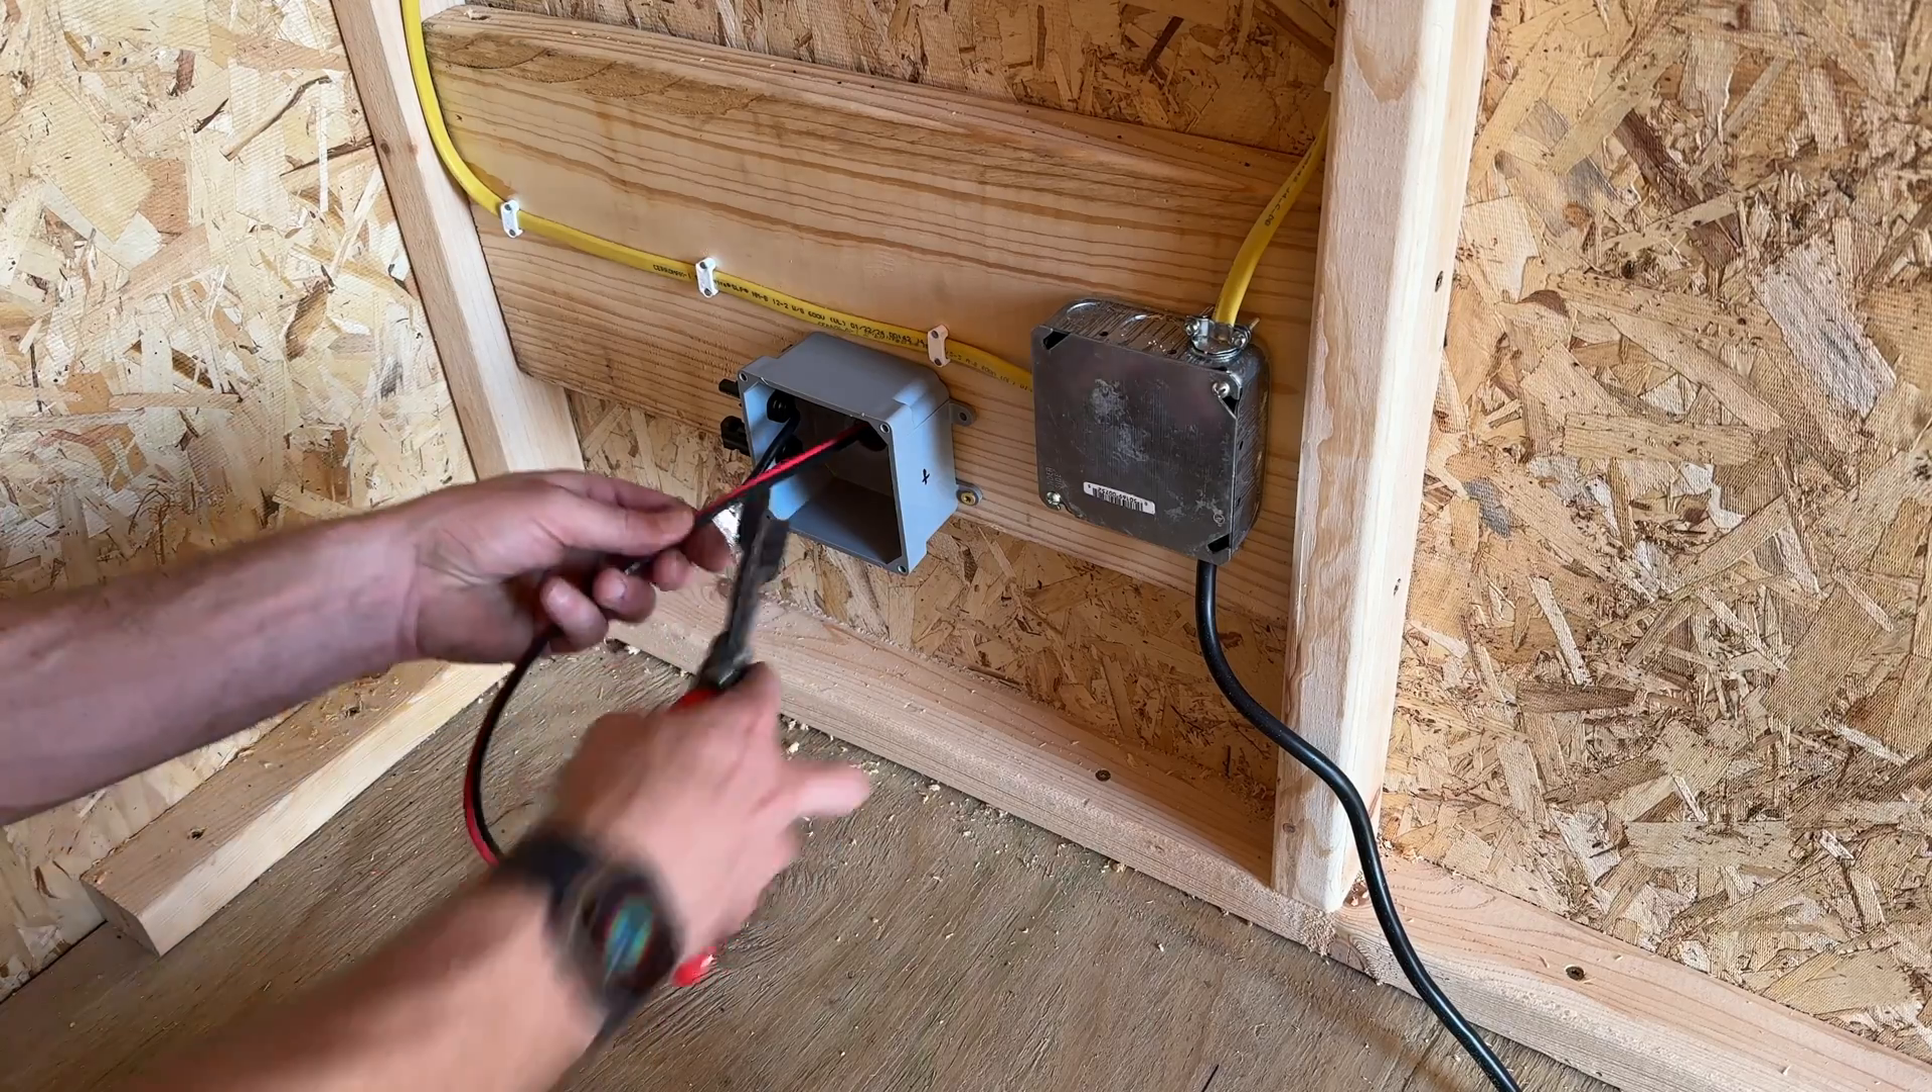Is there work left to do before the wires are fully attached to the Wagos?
Yes.